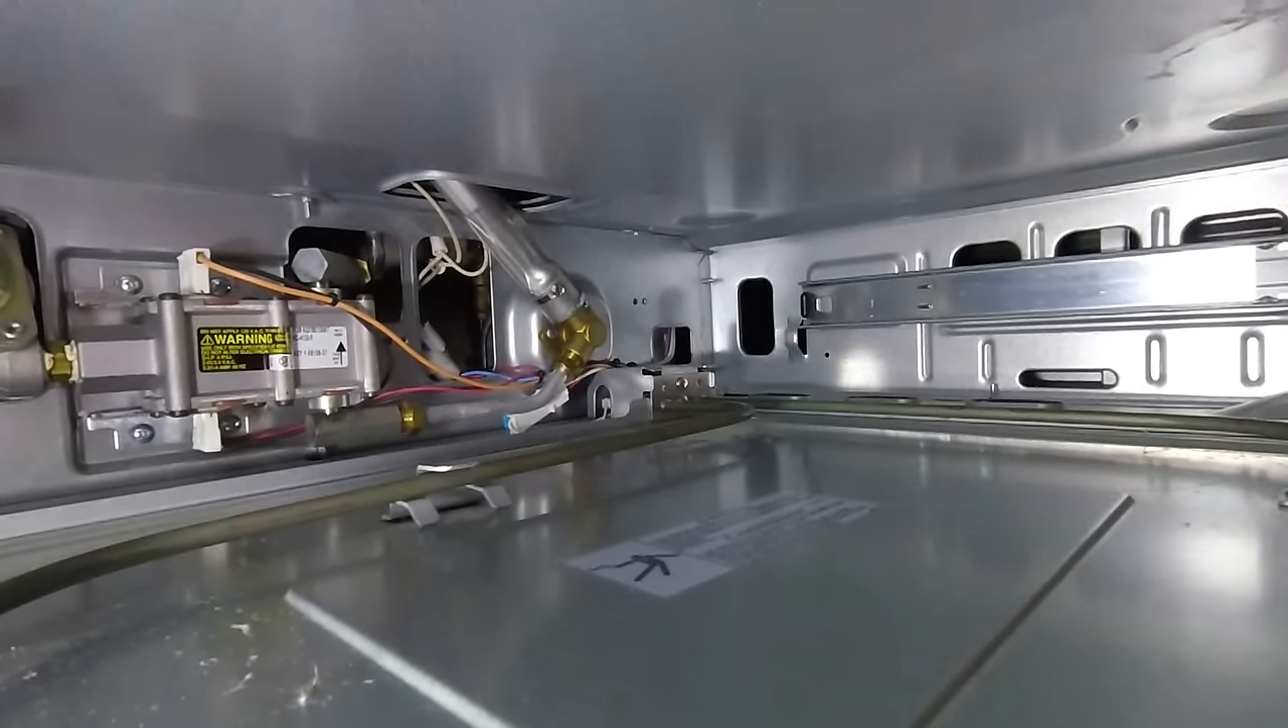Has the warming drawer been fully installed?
No.